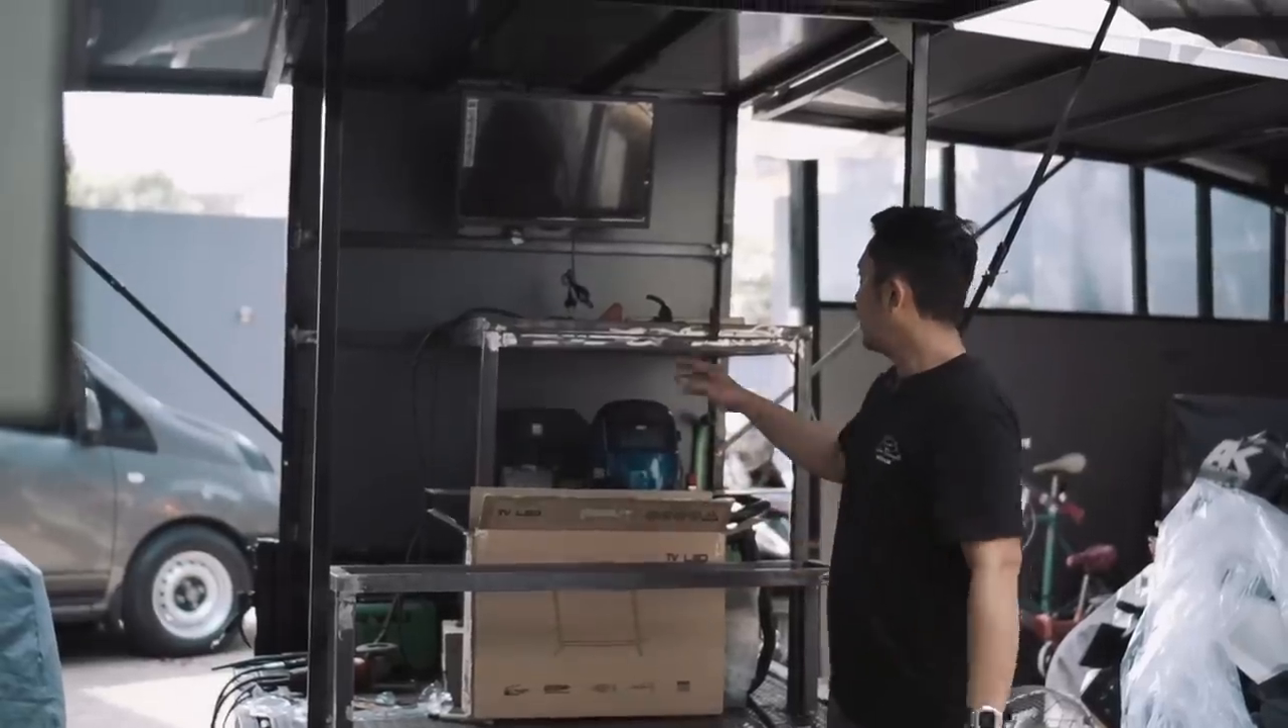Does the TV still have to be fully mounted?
No.